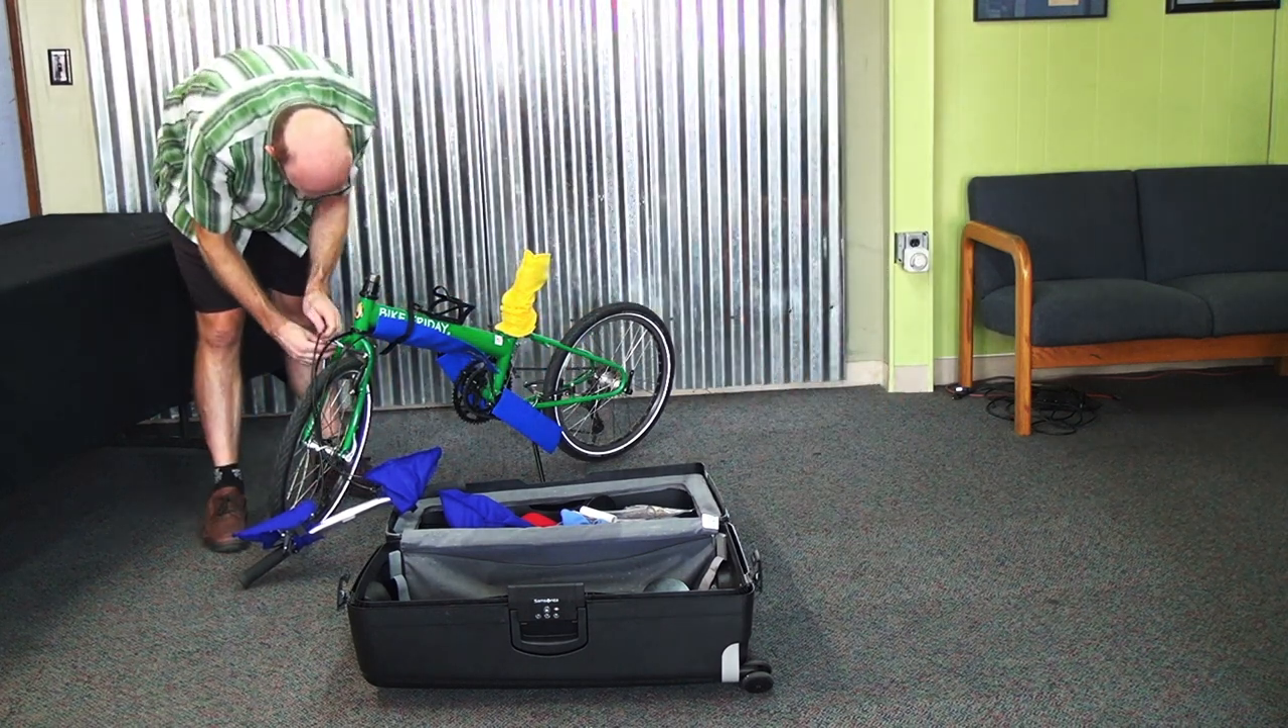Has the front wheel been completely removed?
No.